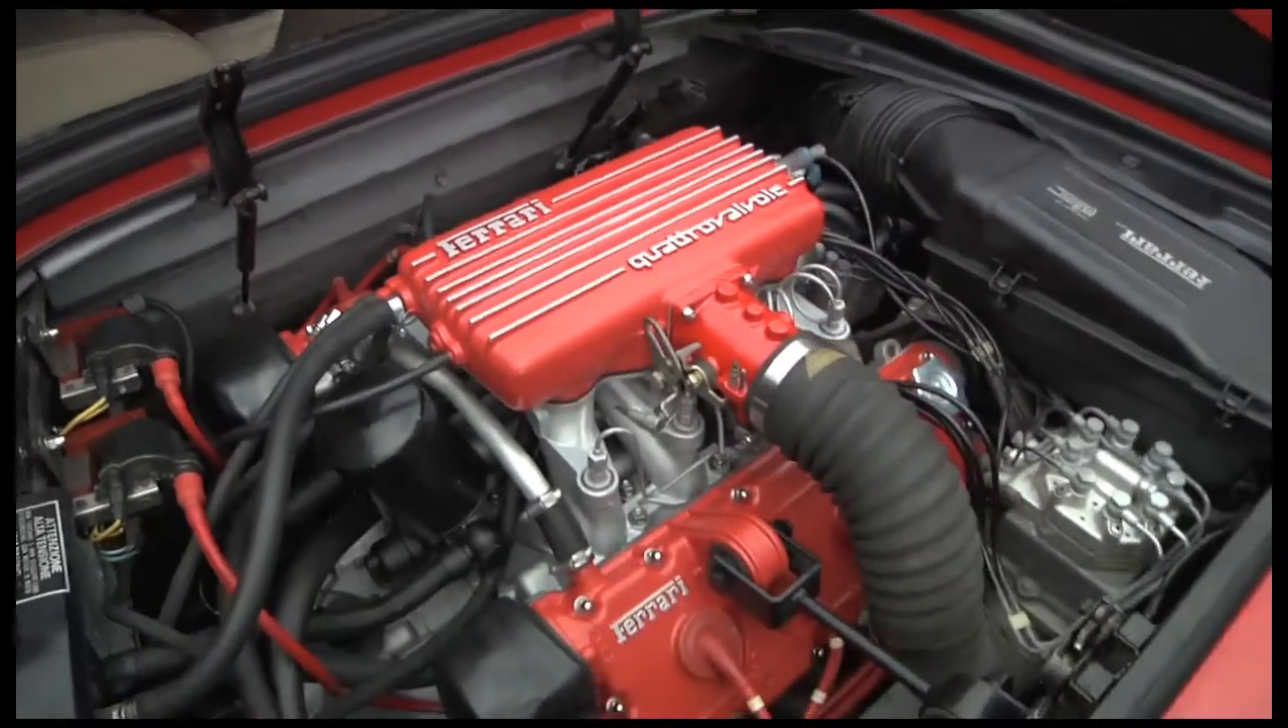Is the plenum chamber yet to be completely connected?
No.